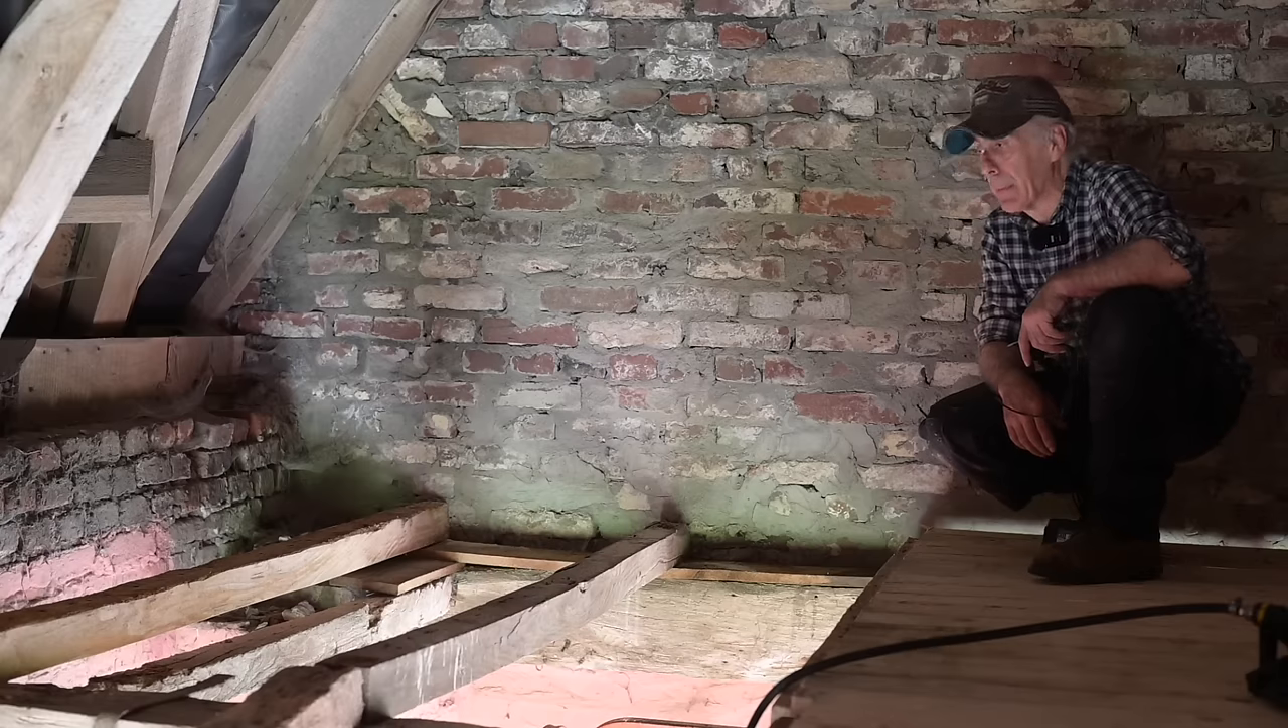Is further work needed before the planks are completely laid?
Yes.